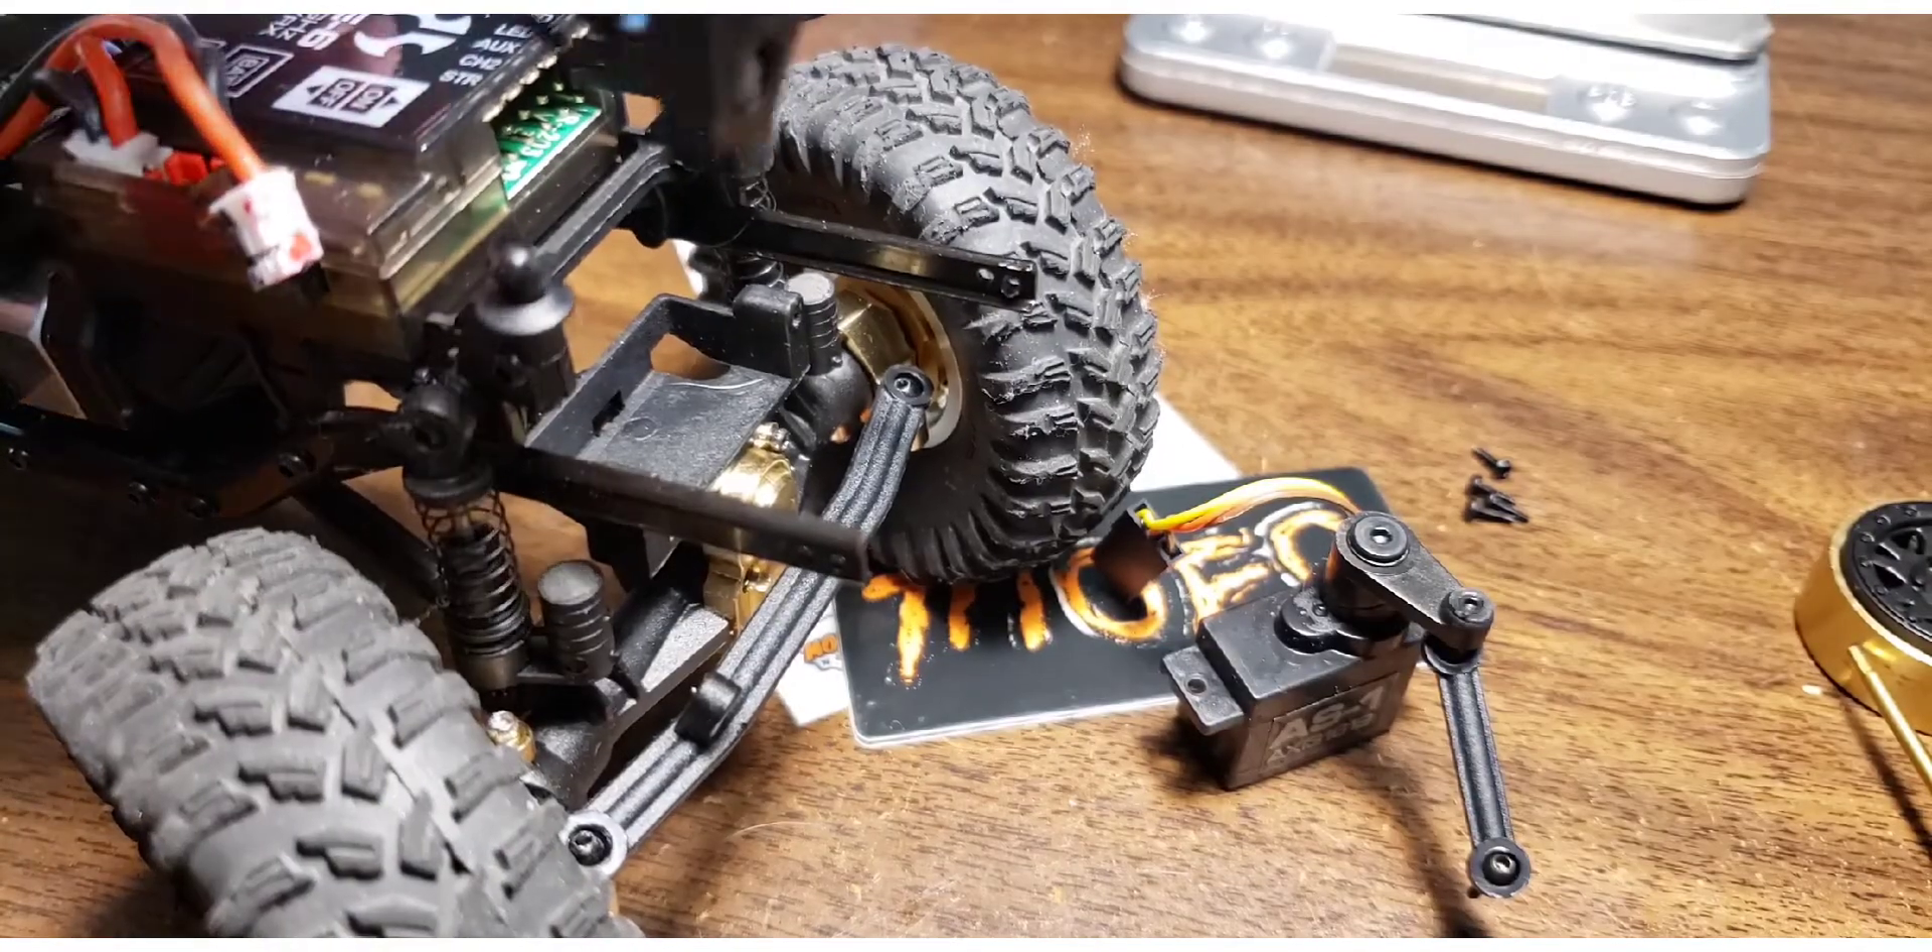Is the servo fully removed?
Yes.